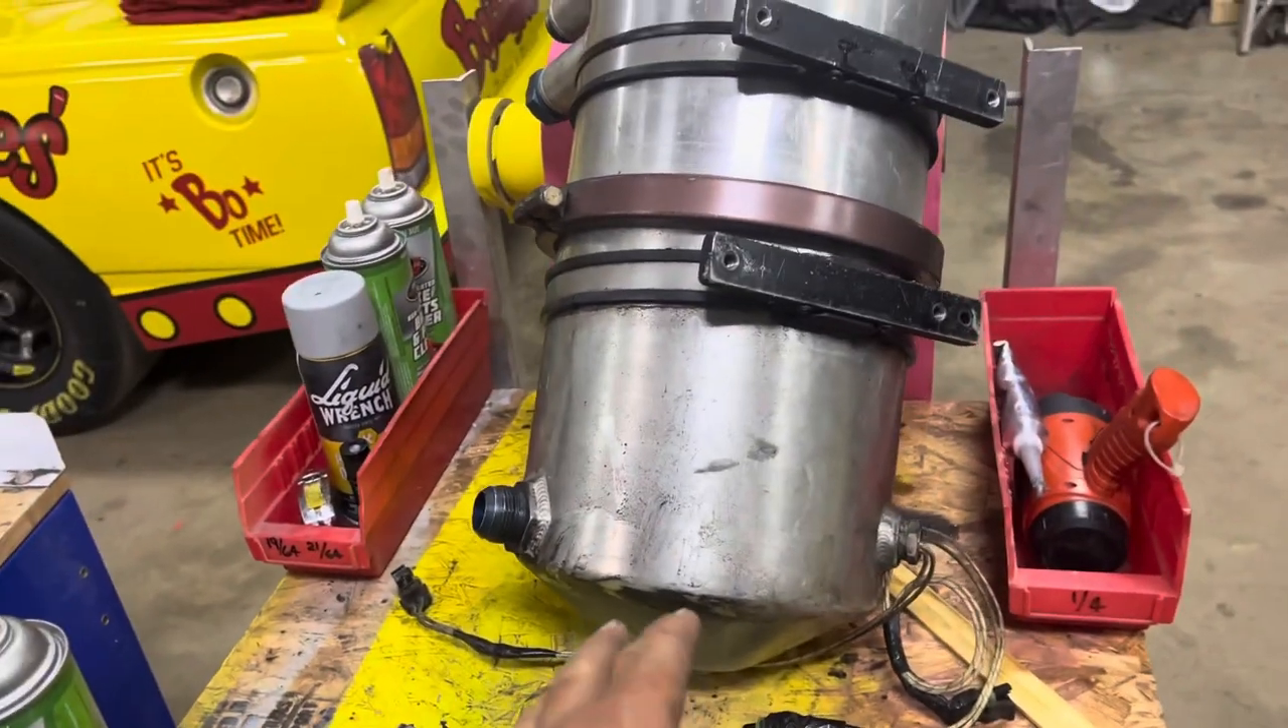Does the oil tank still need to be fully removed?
No.